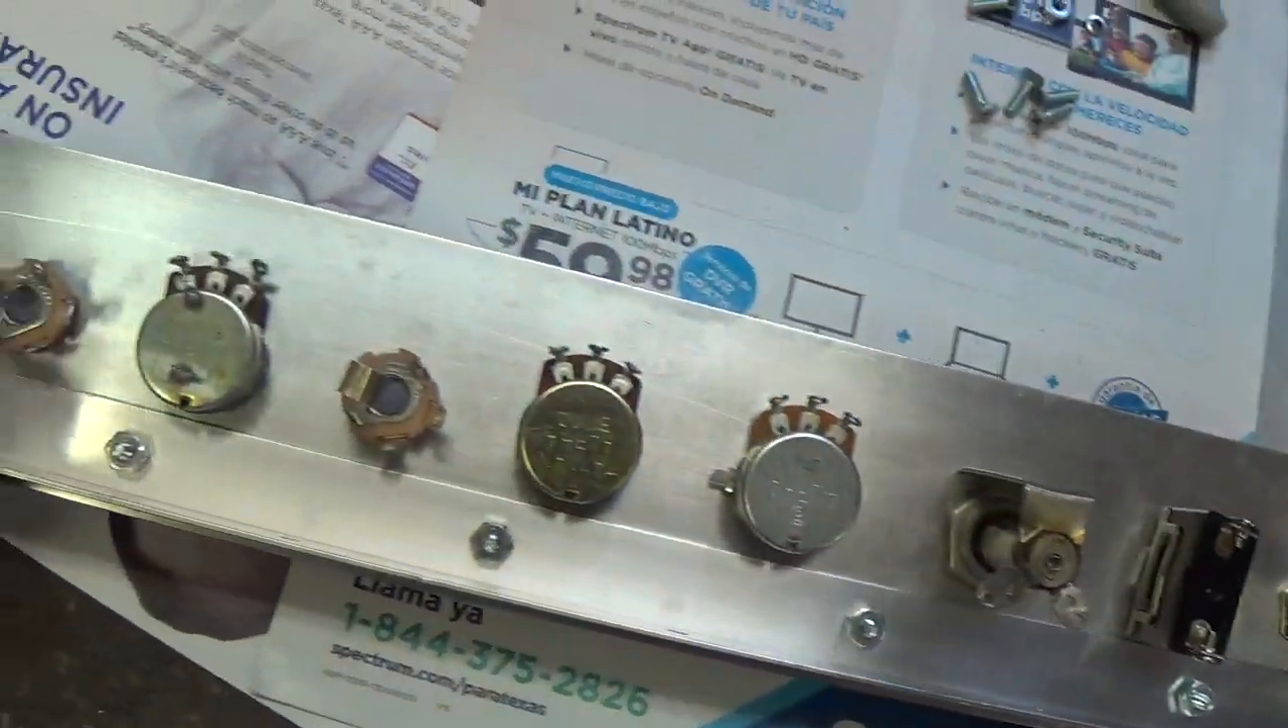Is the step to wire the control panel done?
No.